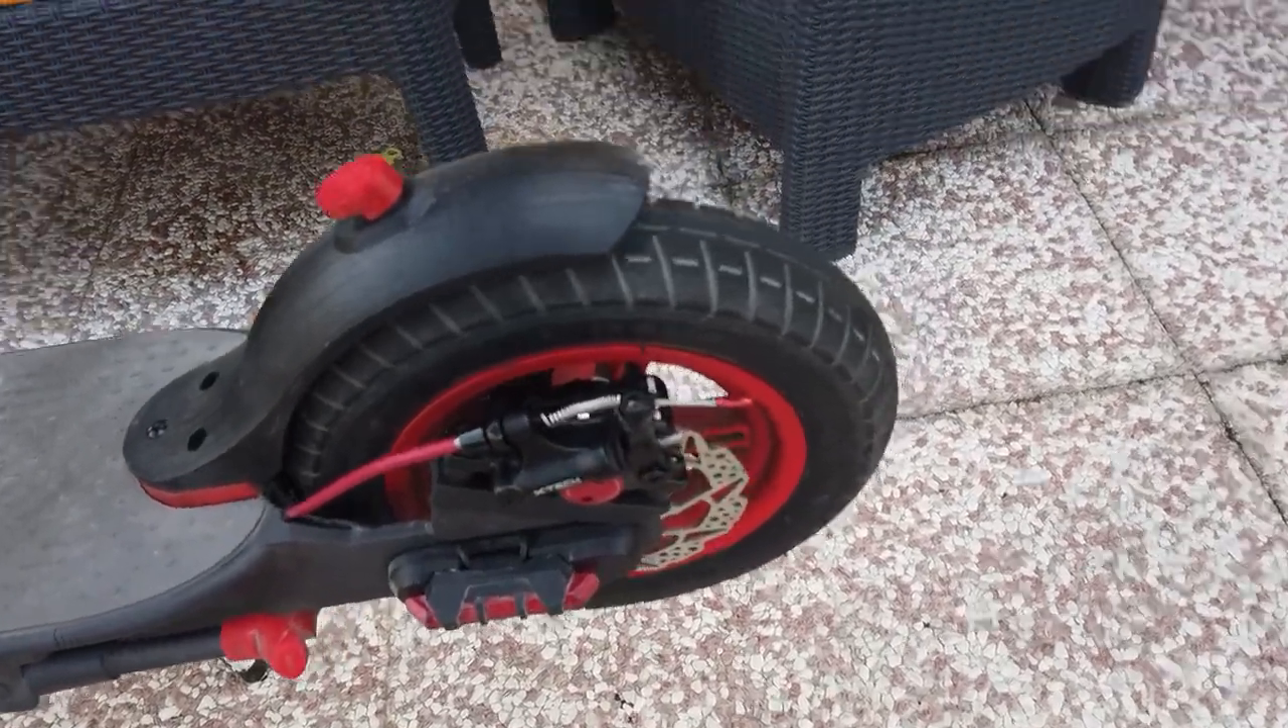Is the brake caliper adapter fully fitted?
Yes.